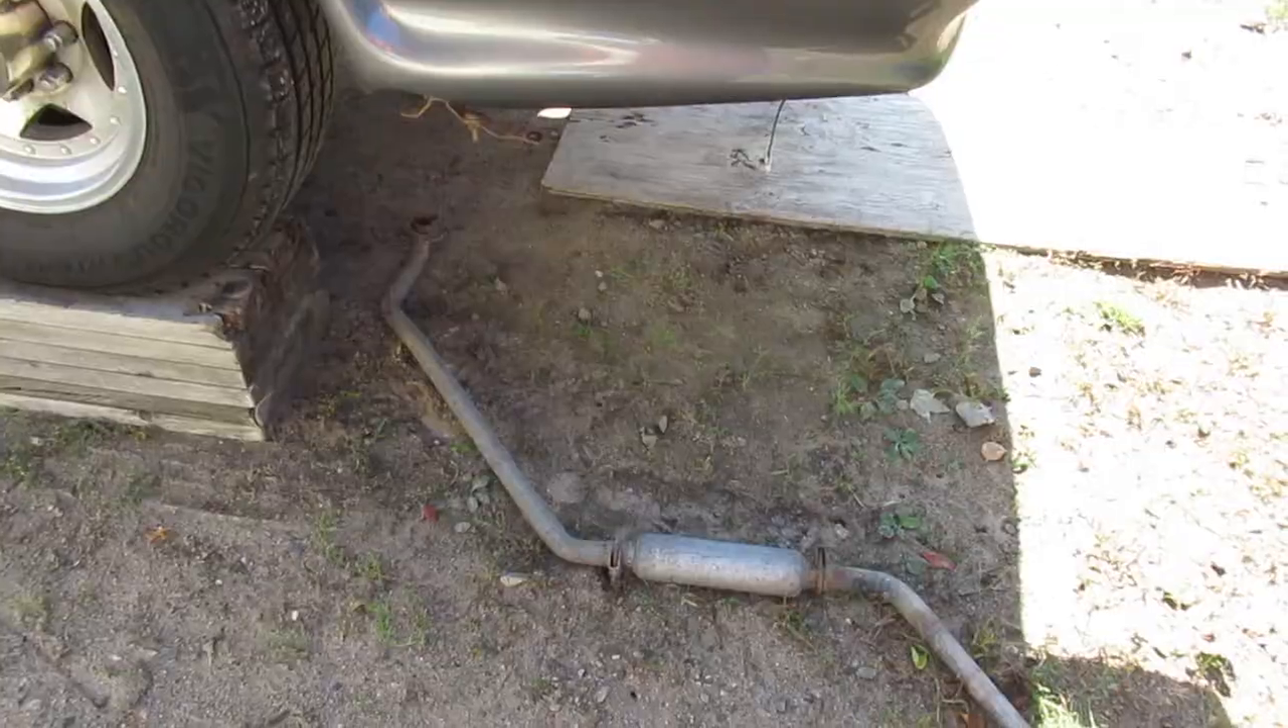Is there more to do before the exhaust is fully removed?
No.